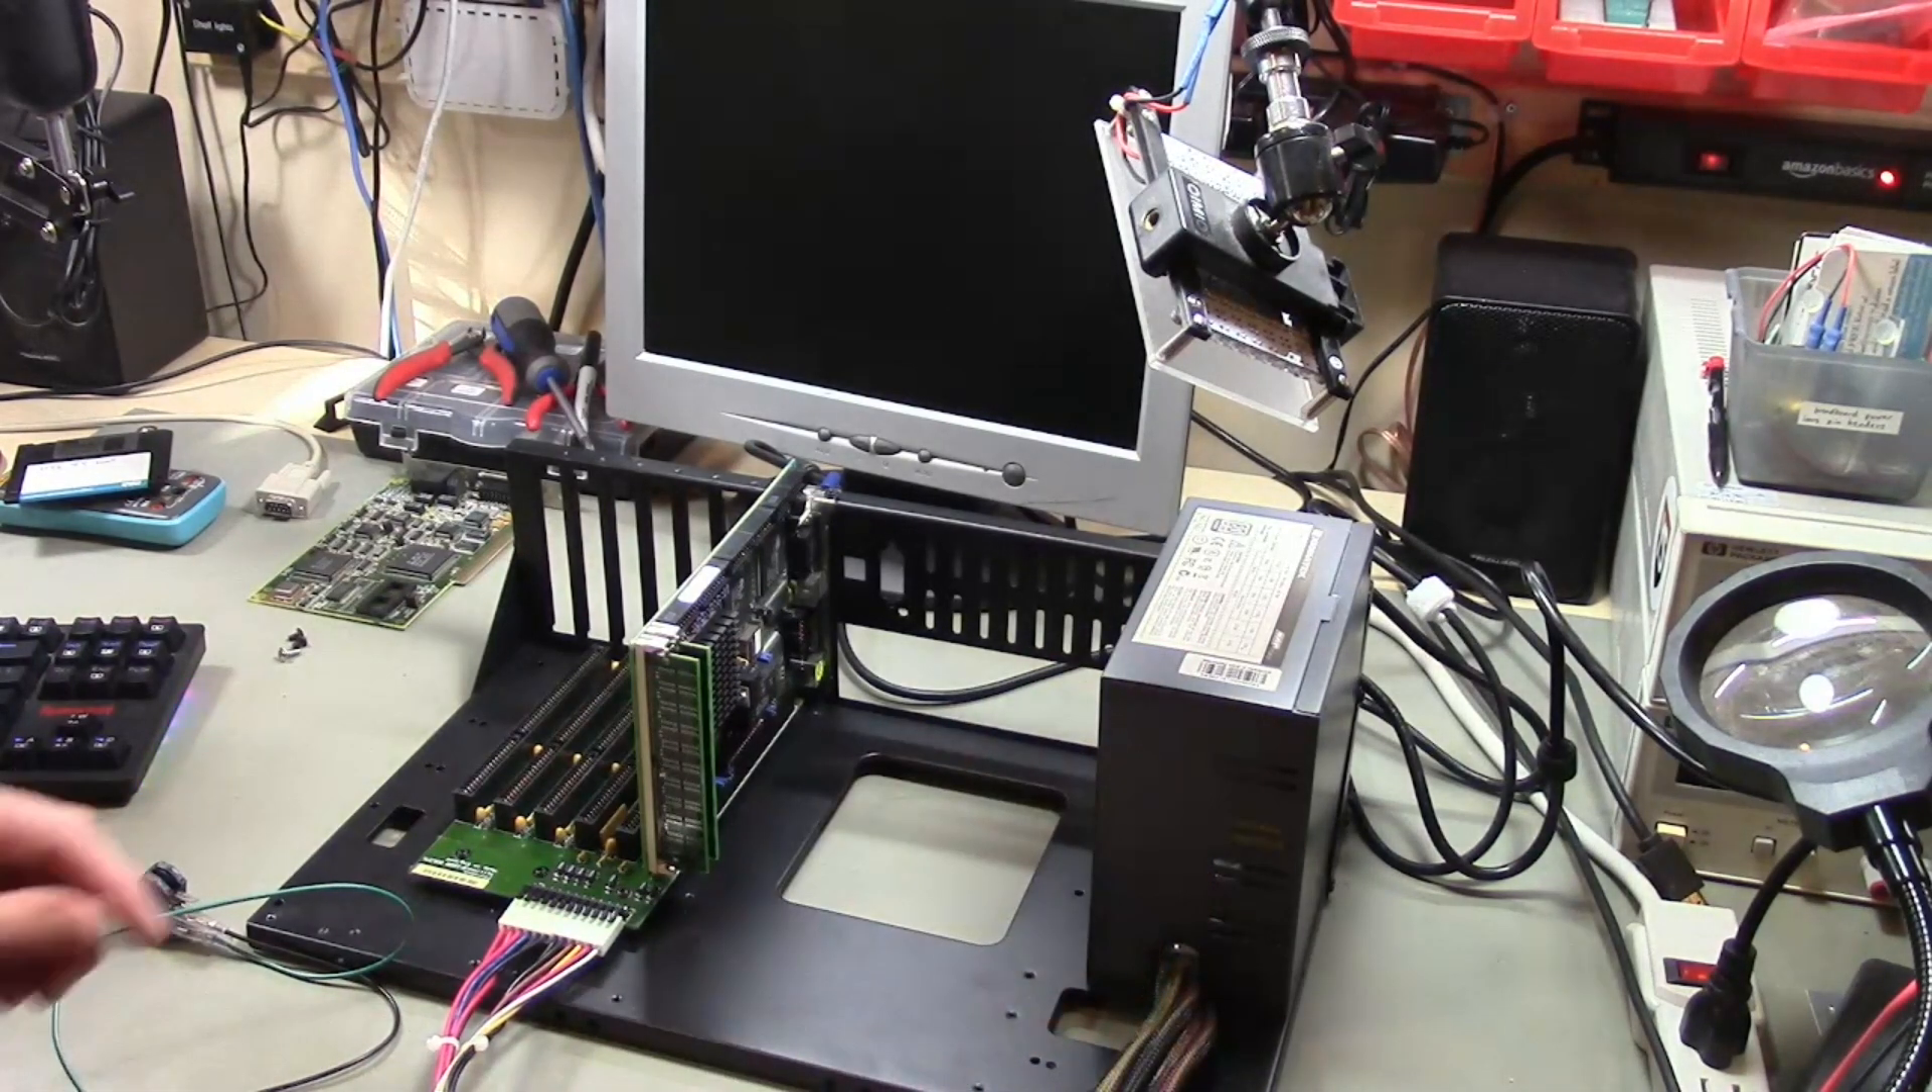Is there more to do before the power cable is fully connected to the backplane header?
No.